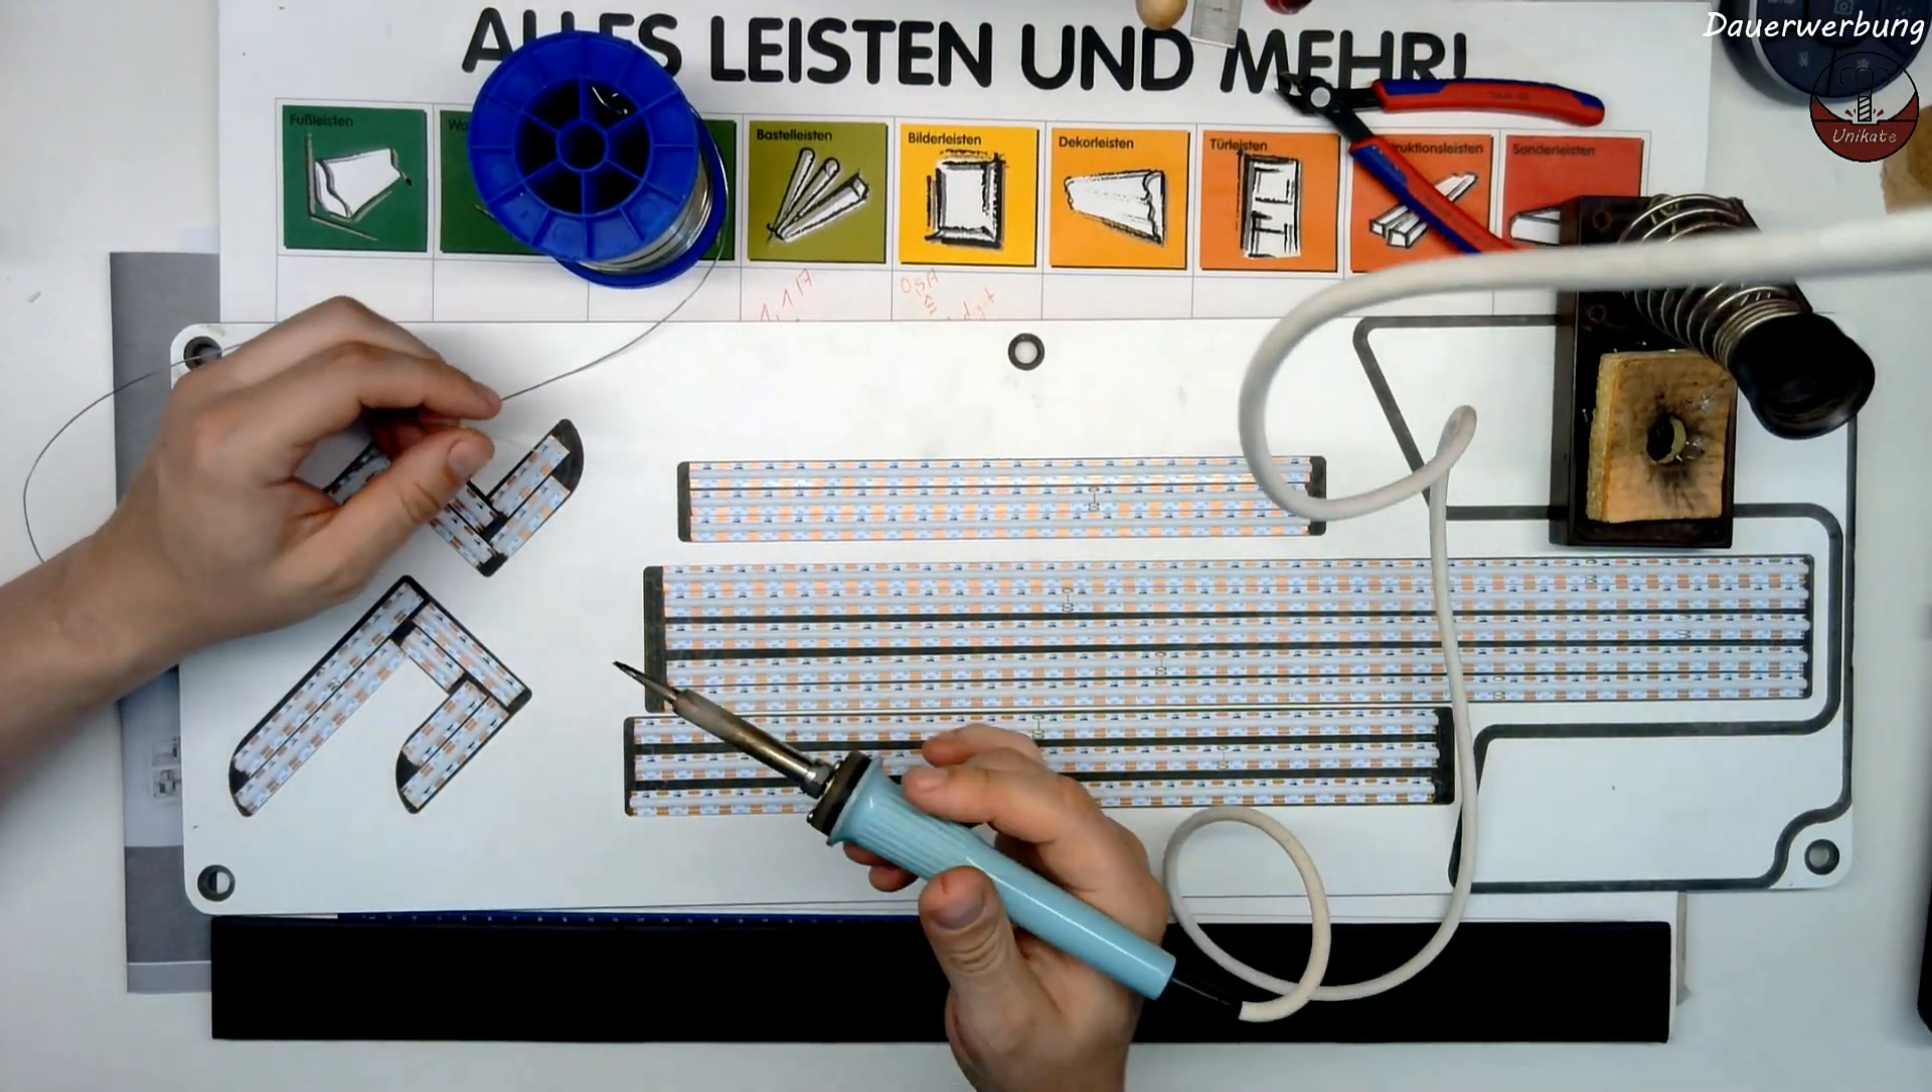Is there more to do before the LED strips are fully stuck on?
No.